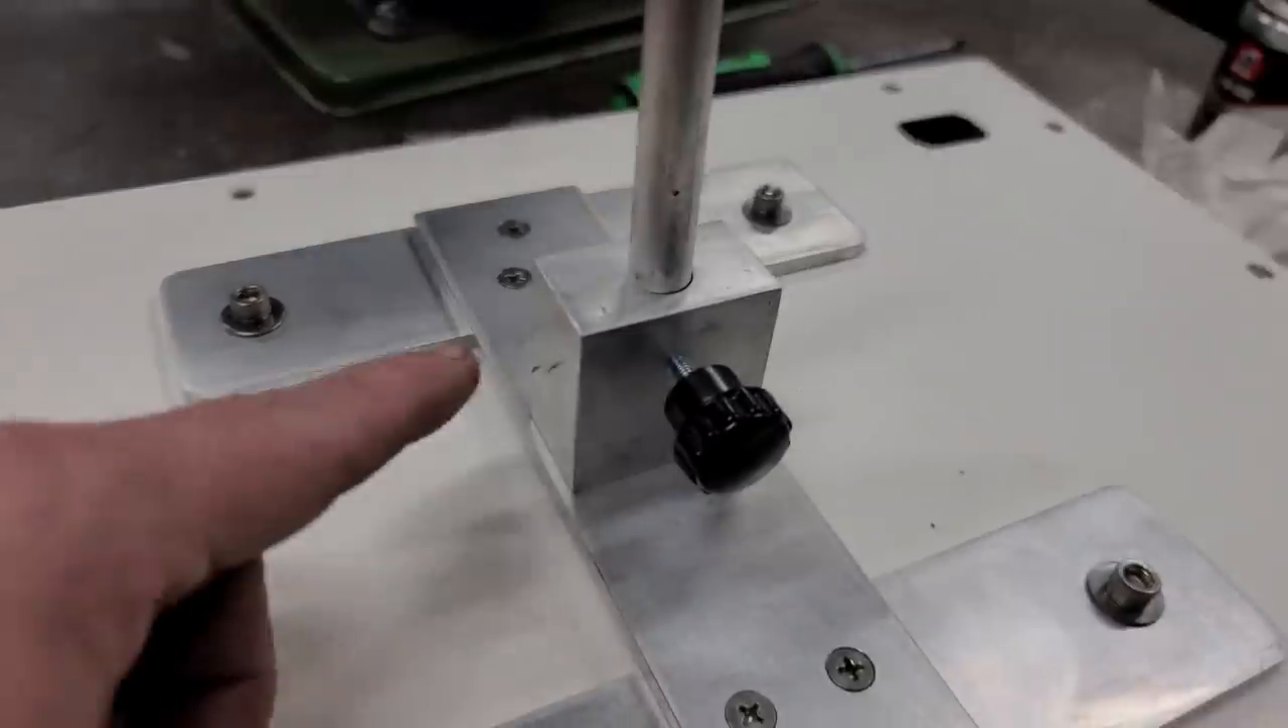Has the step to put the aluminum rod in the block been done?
Yes.